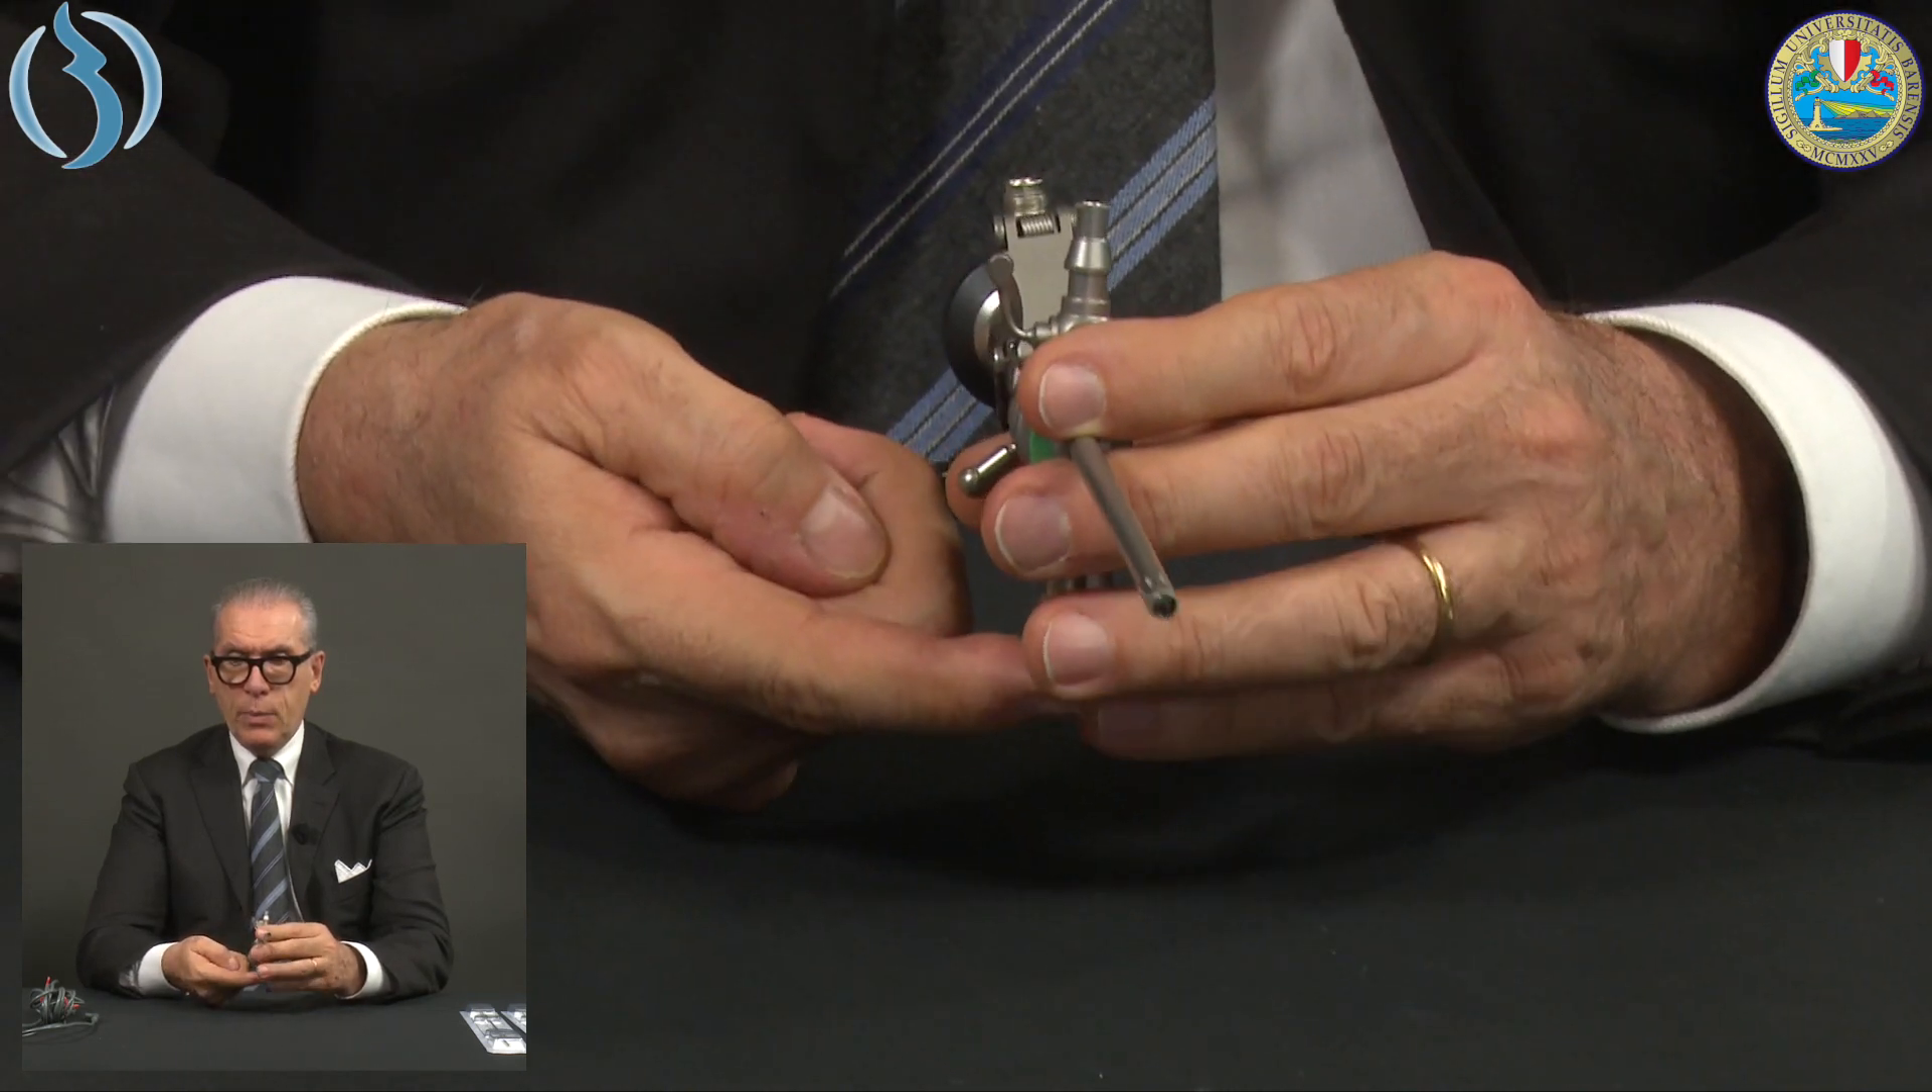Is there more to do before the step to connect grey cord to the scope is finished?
Yes.